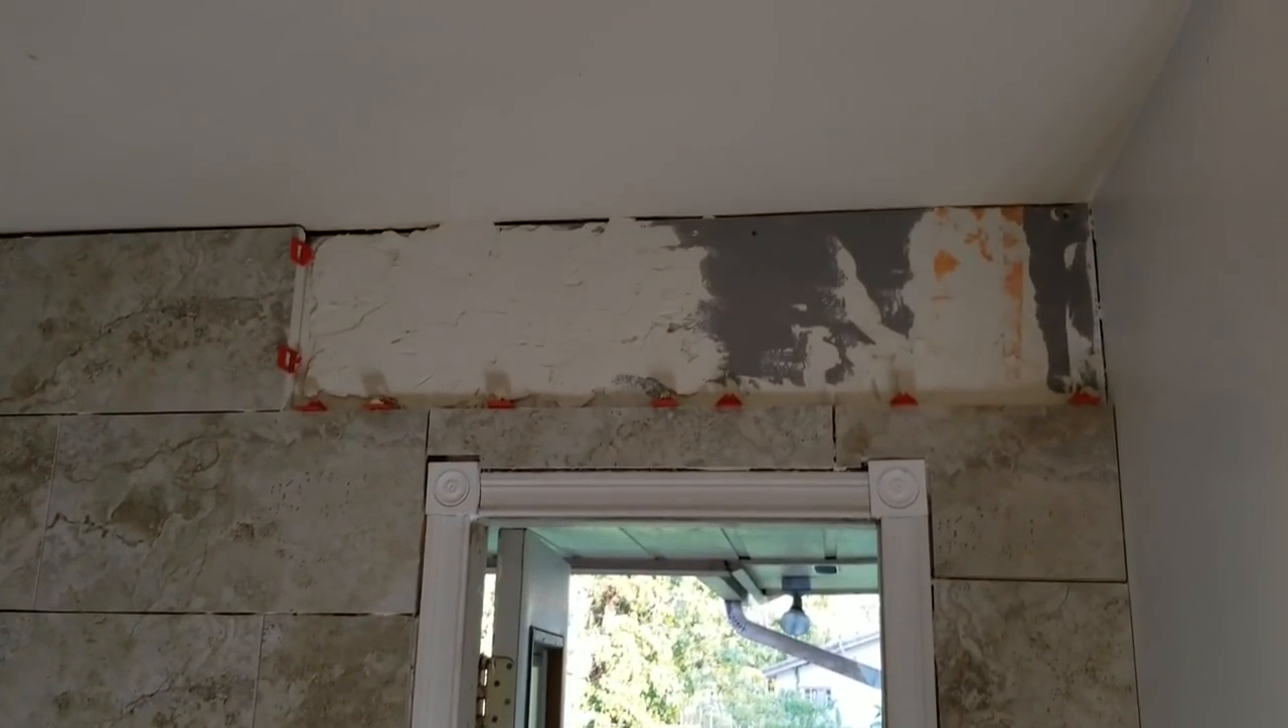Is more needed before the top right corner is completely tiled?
Yes.